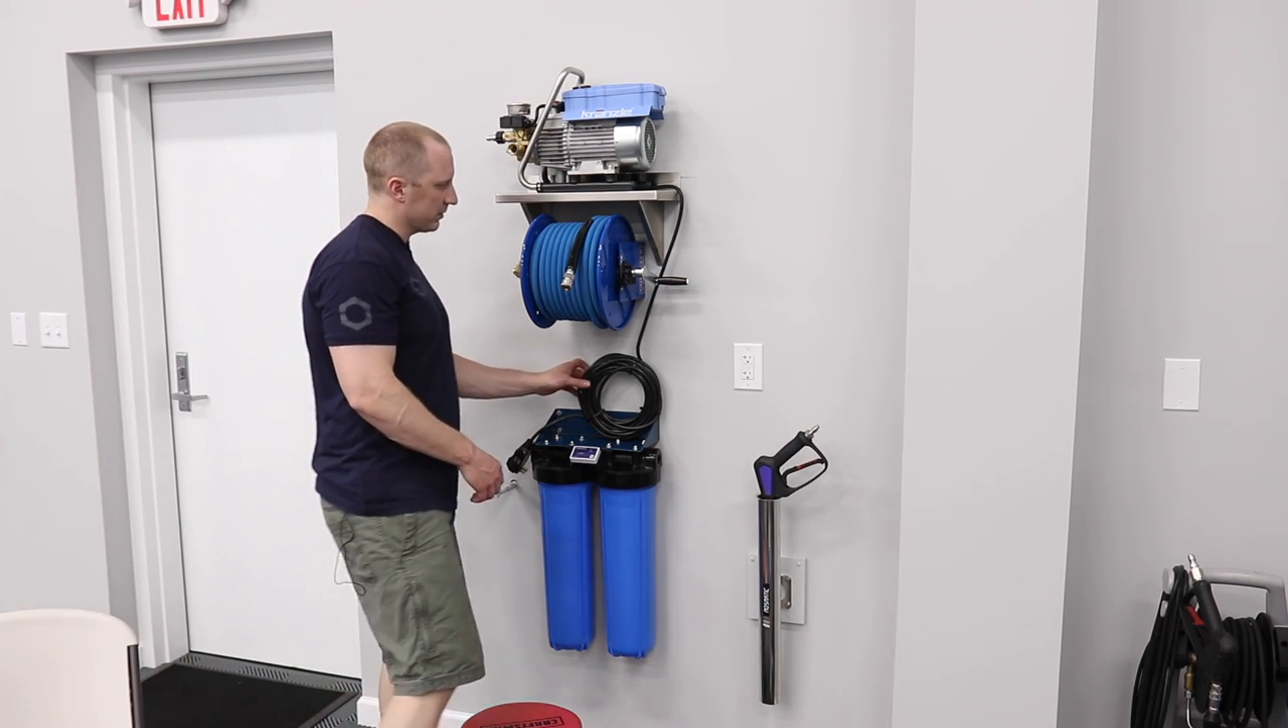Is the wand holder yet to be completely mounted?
No.